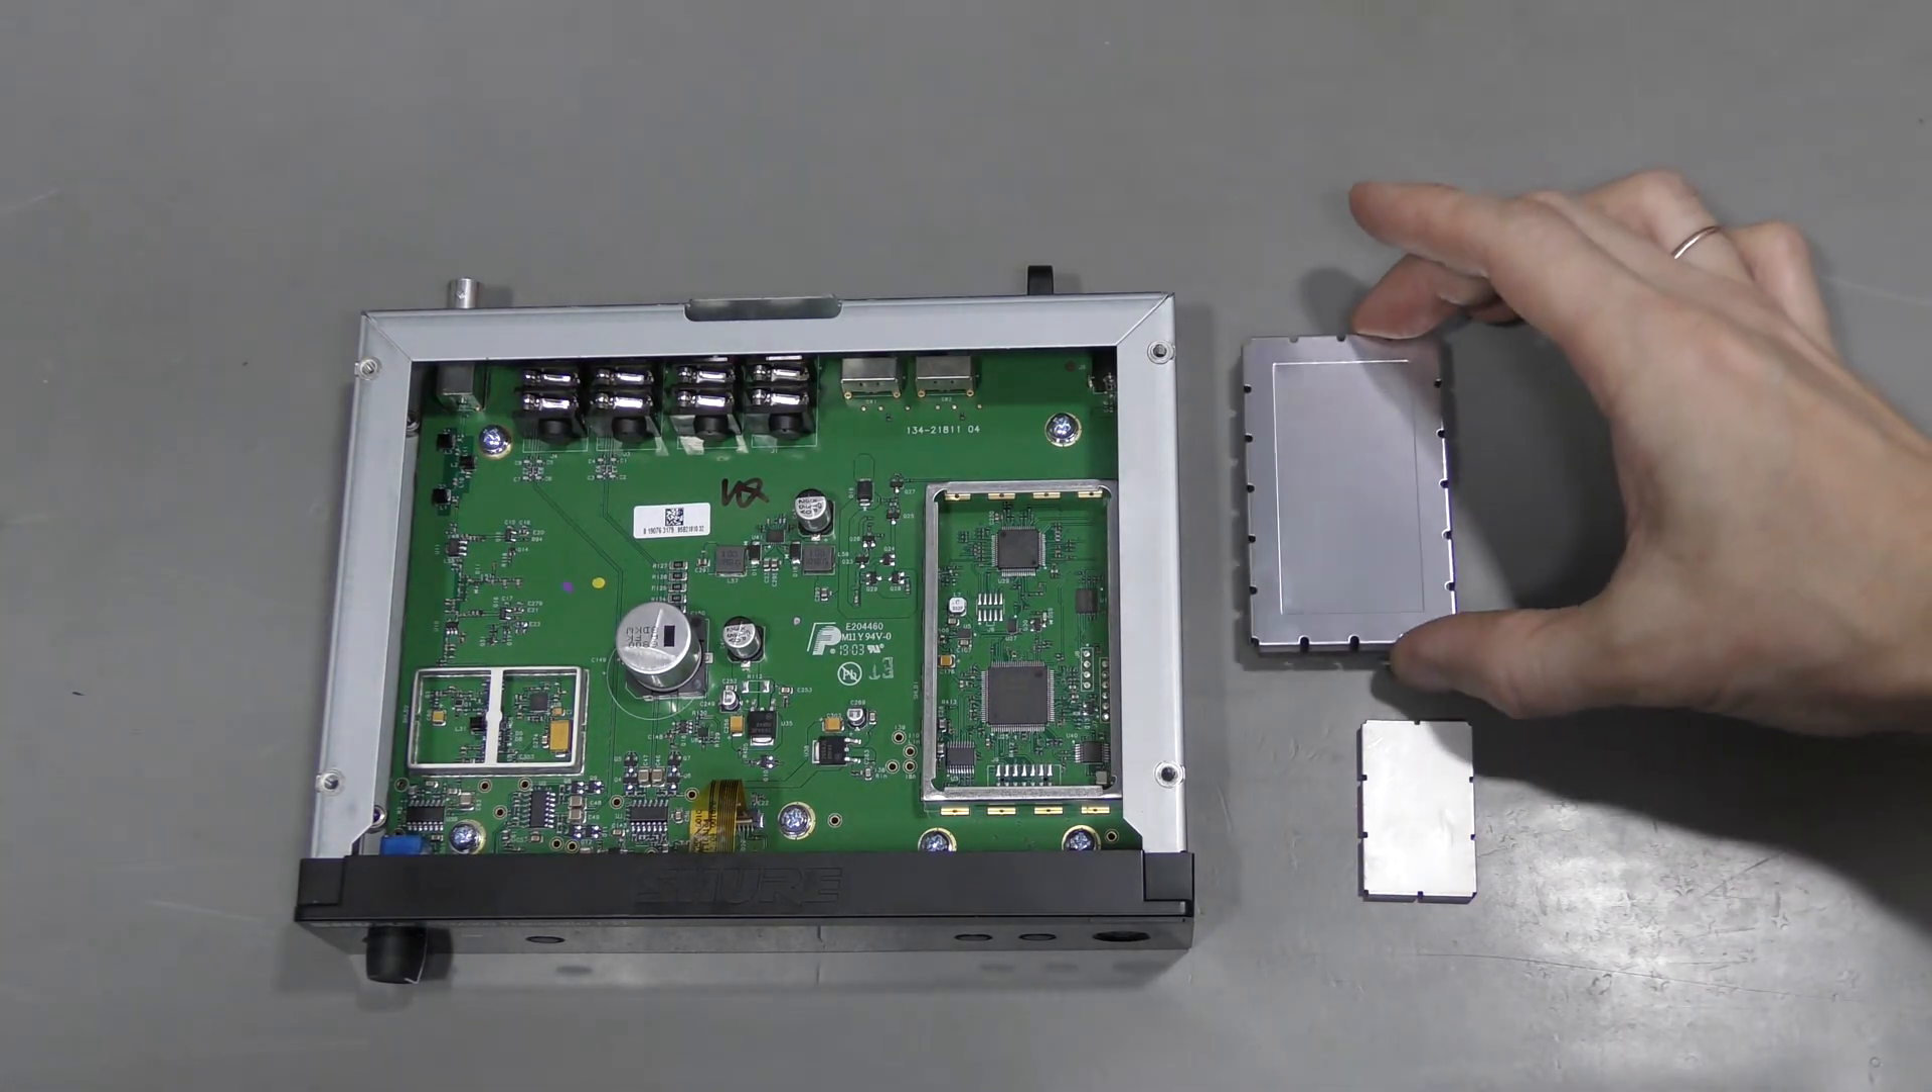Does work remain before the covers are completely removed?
No.